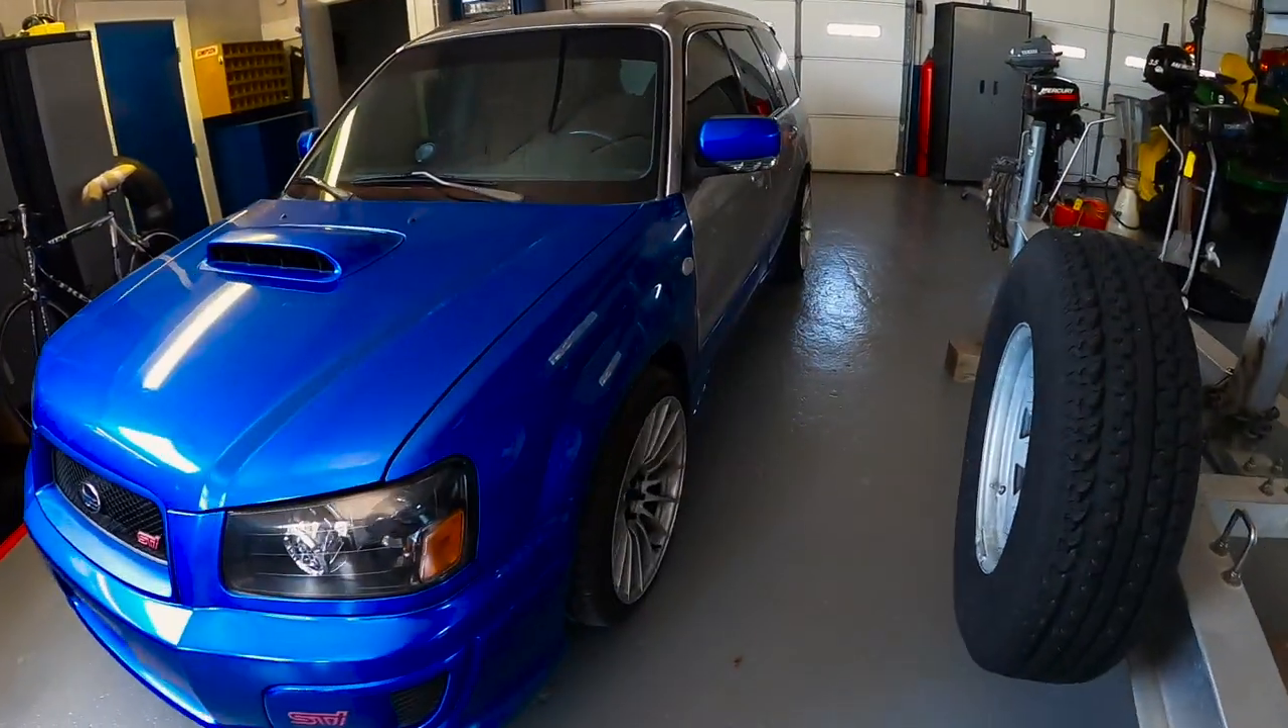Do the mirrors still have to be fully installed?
No.